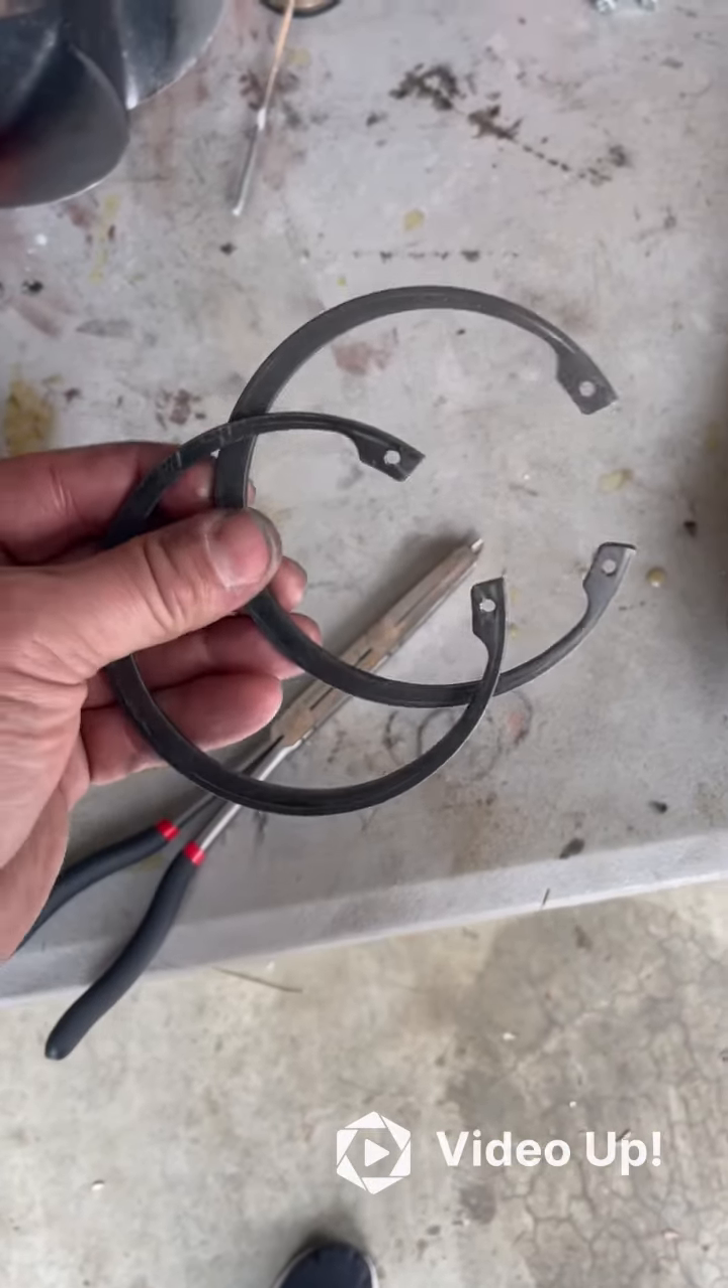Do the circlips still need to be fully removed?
No.